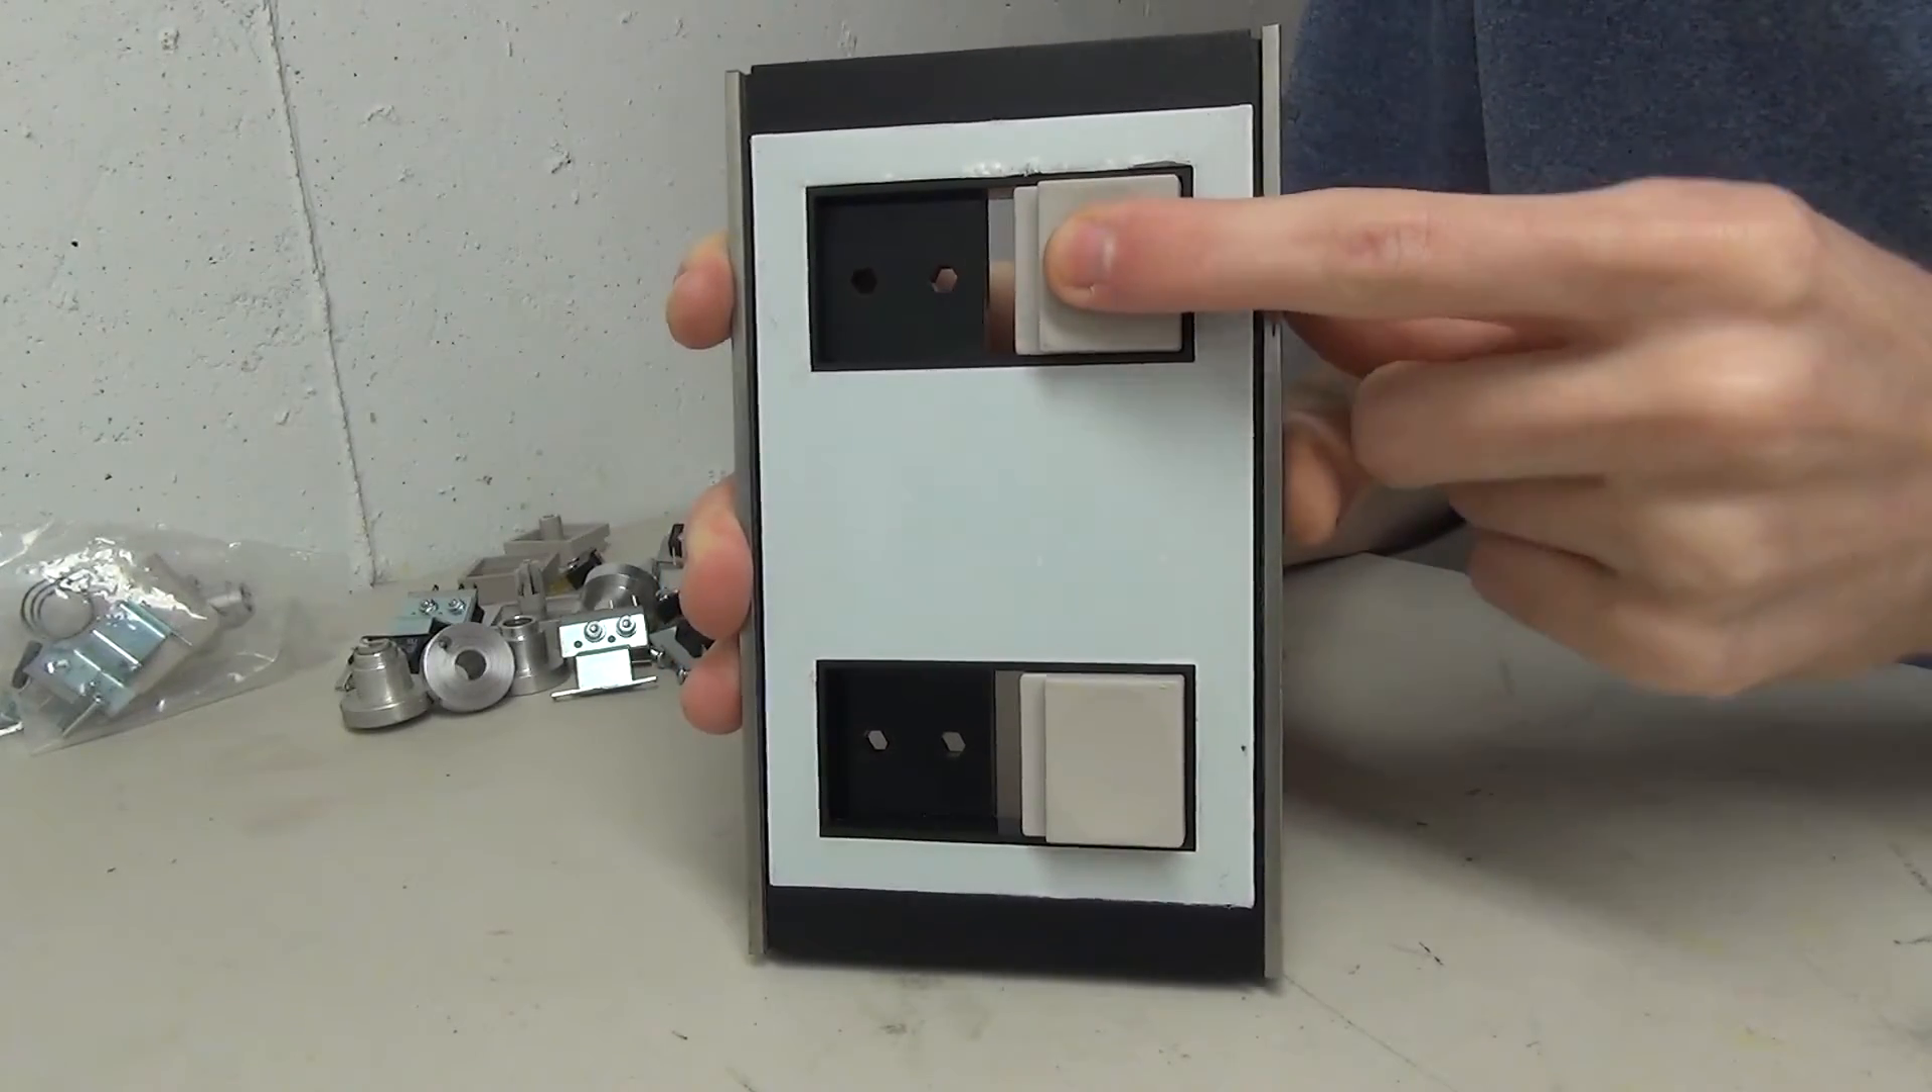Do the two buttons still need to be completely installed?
No.